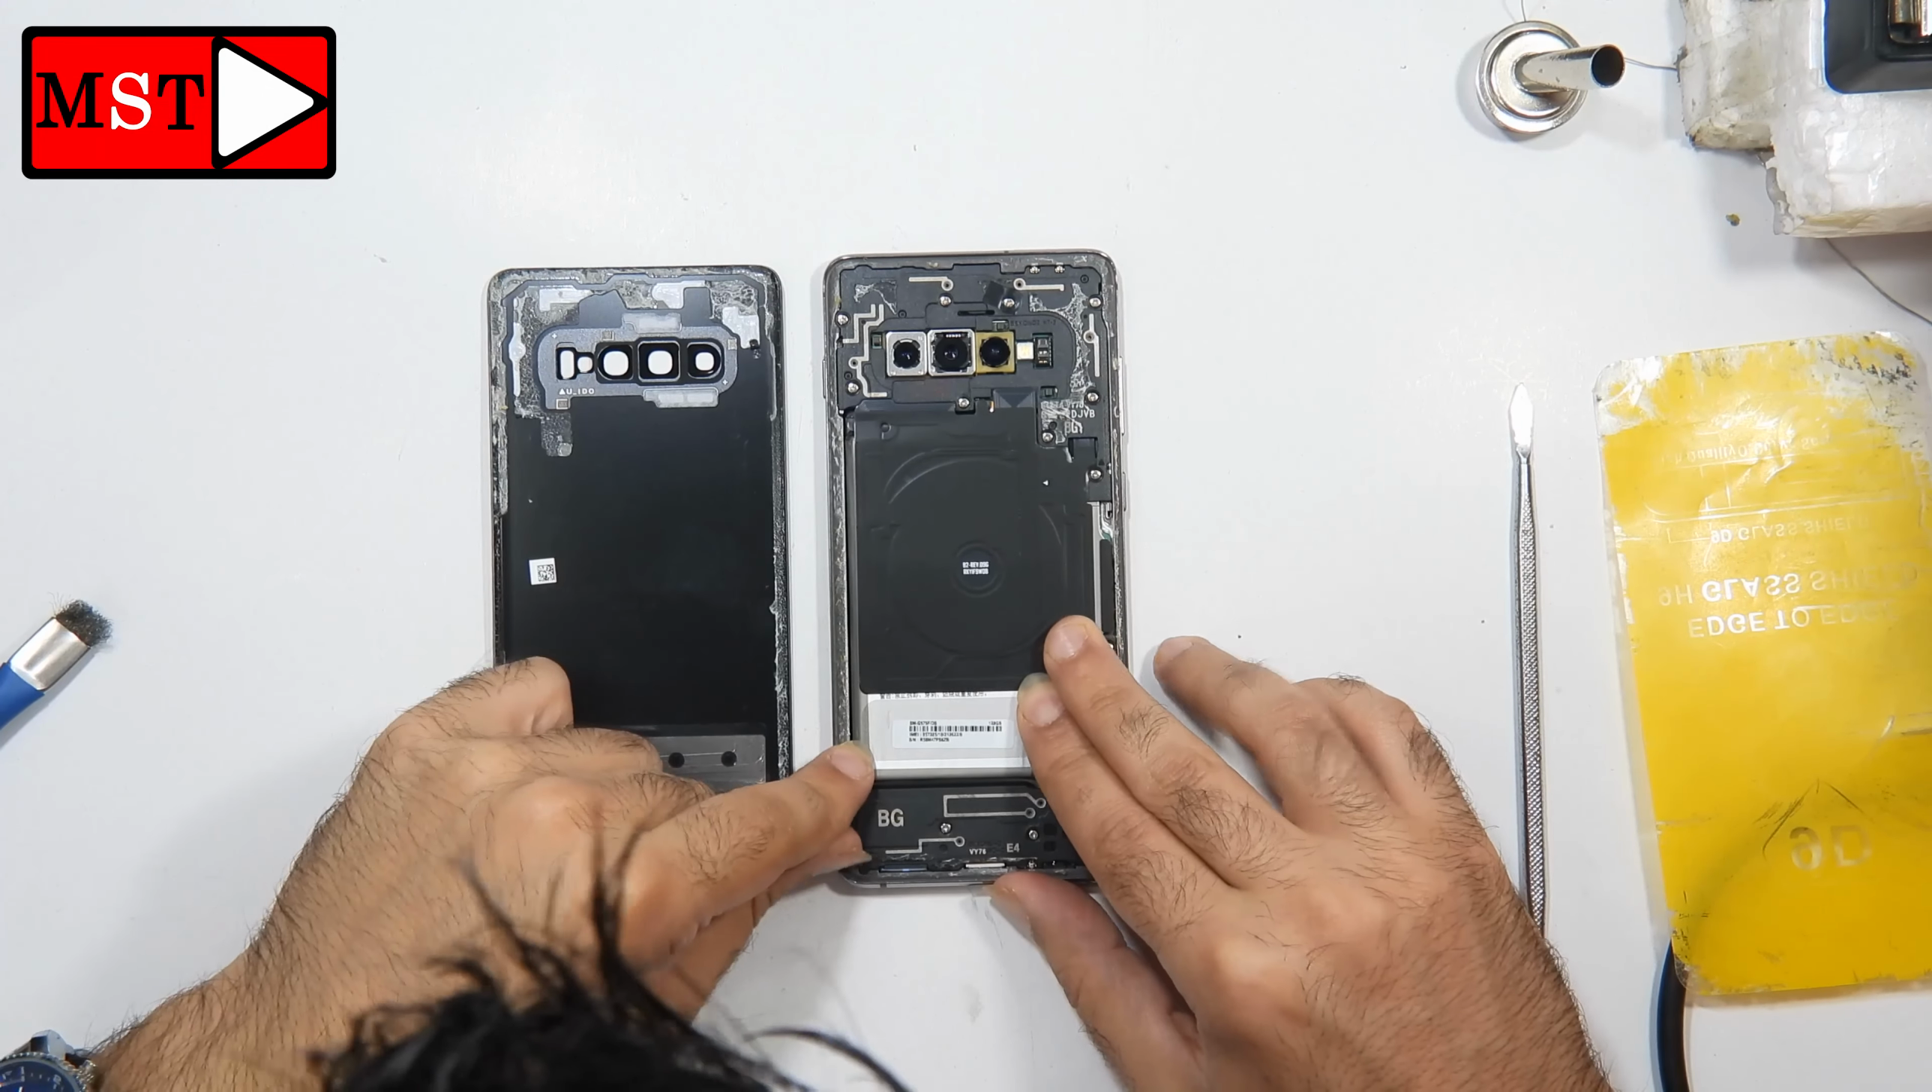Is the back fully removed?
Yes.